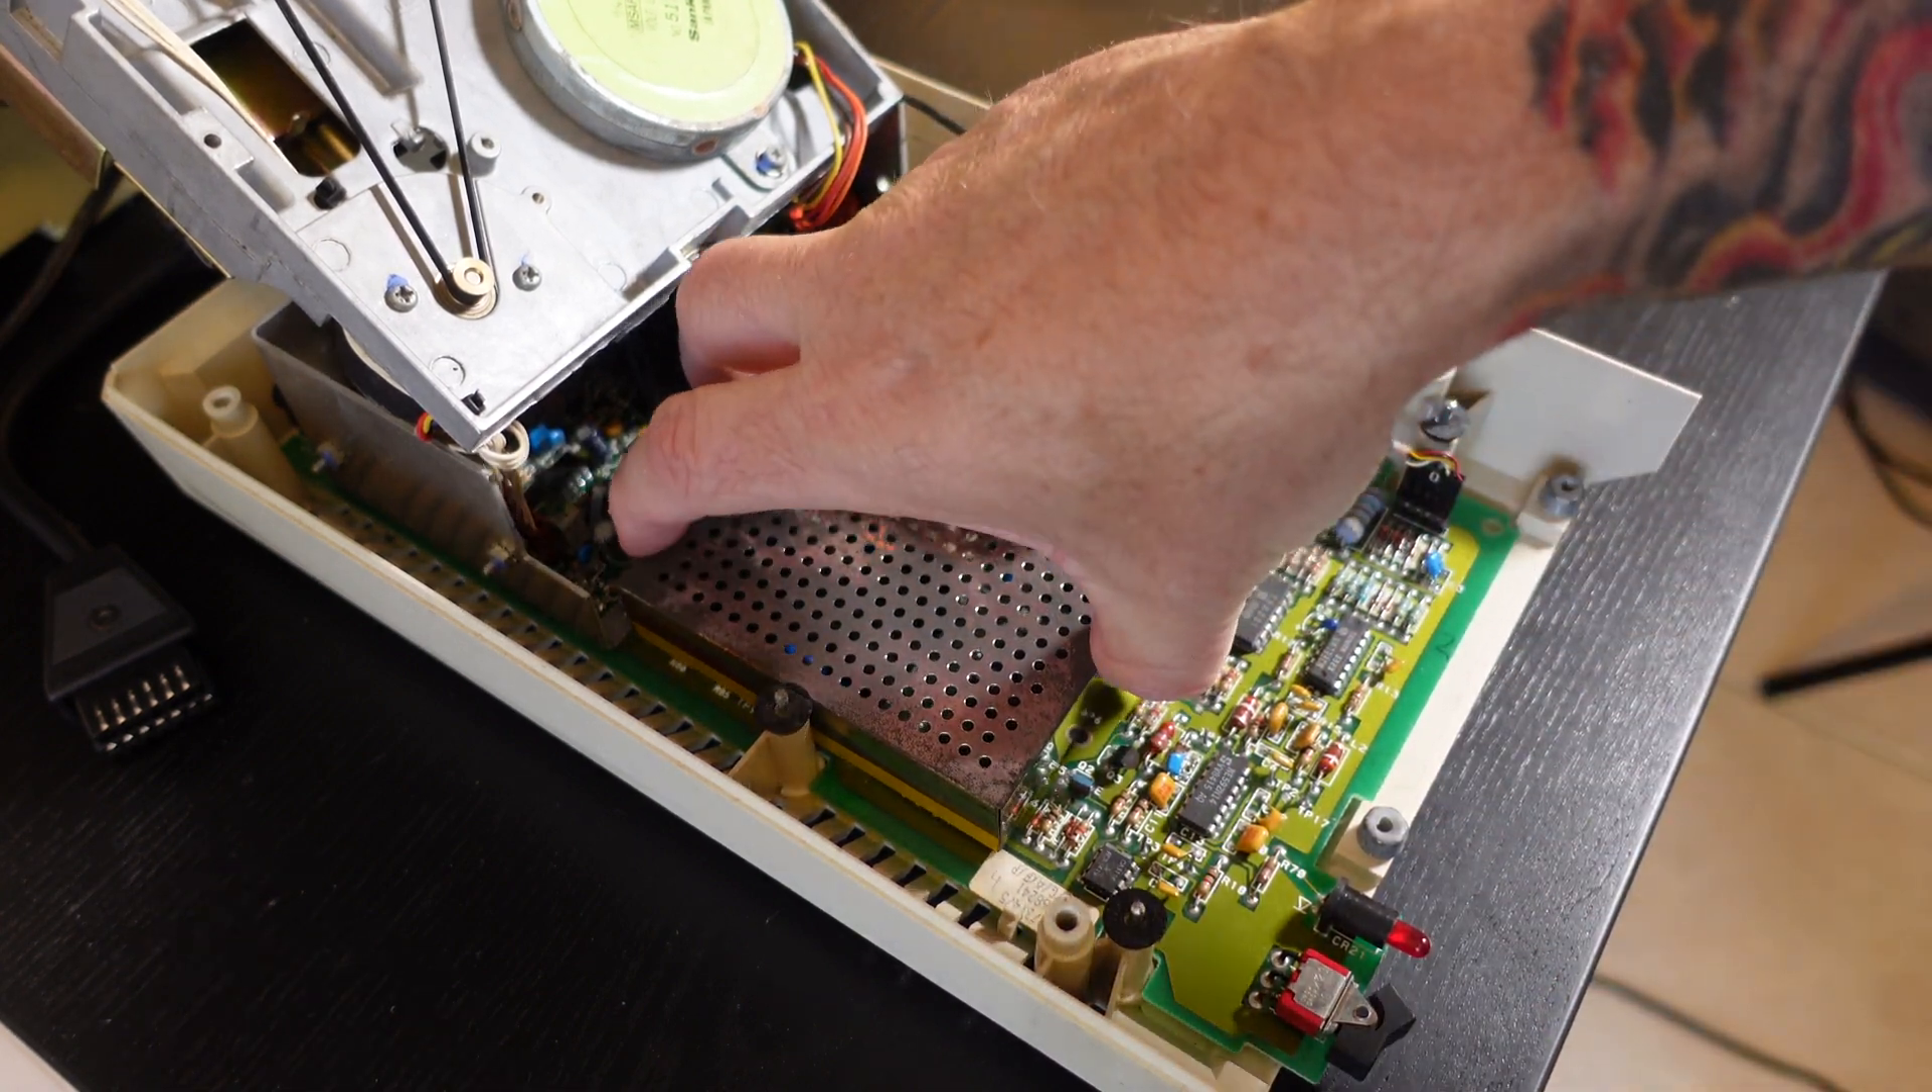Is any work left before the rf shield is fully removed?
Yes.